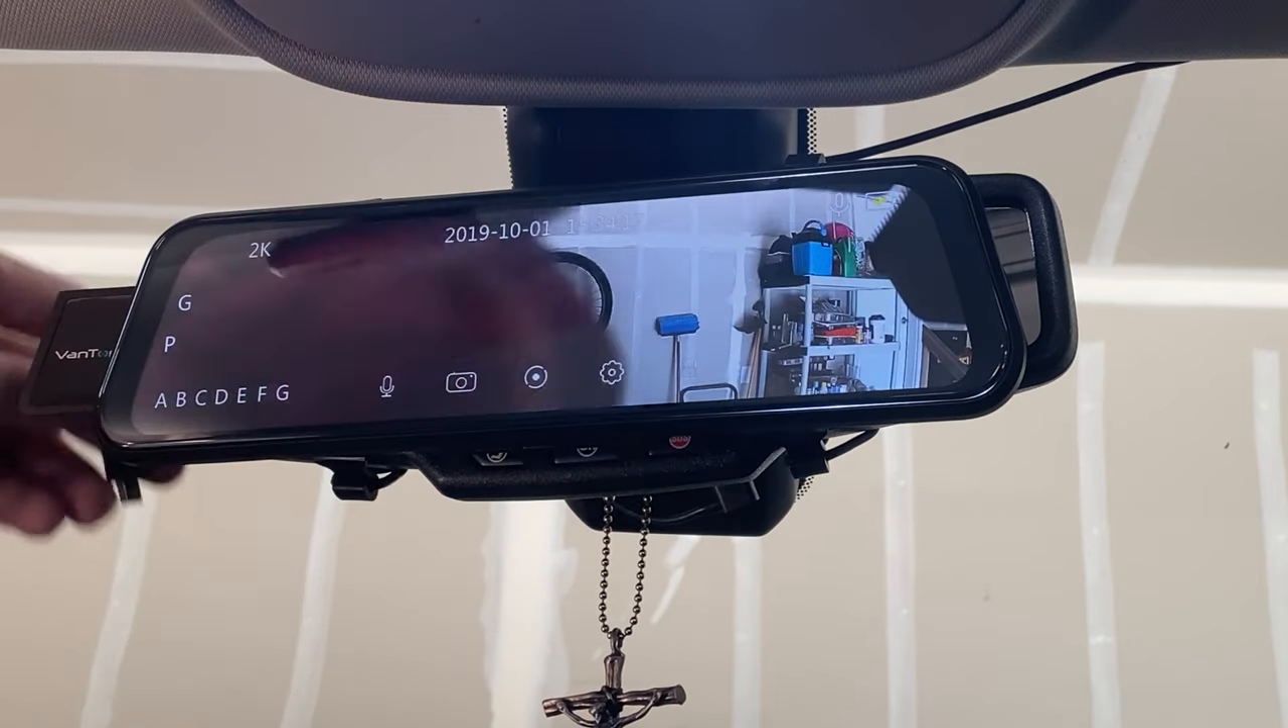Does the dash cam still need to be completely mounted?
No.